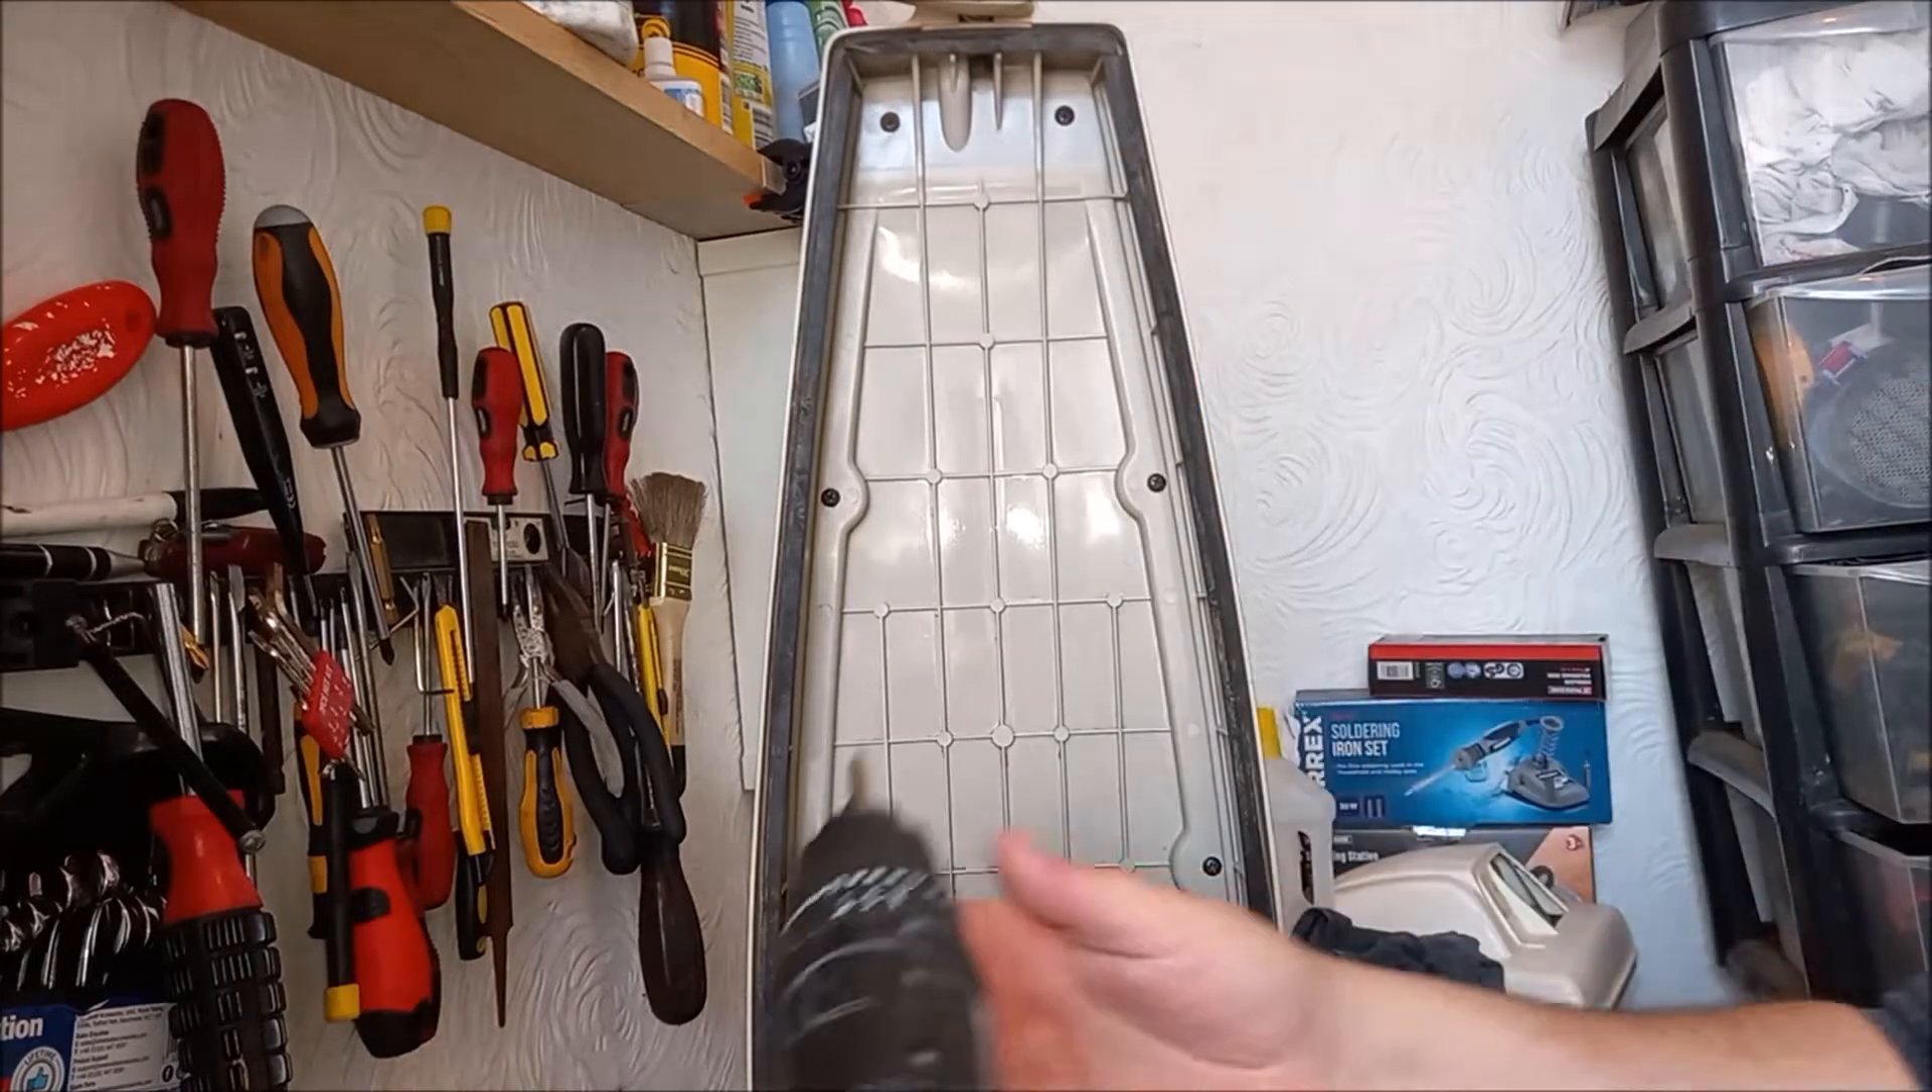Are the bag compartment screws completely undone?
No.